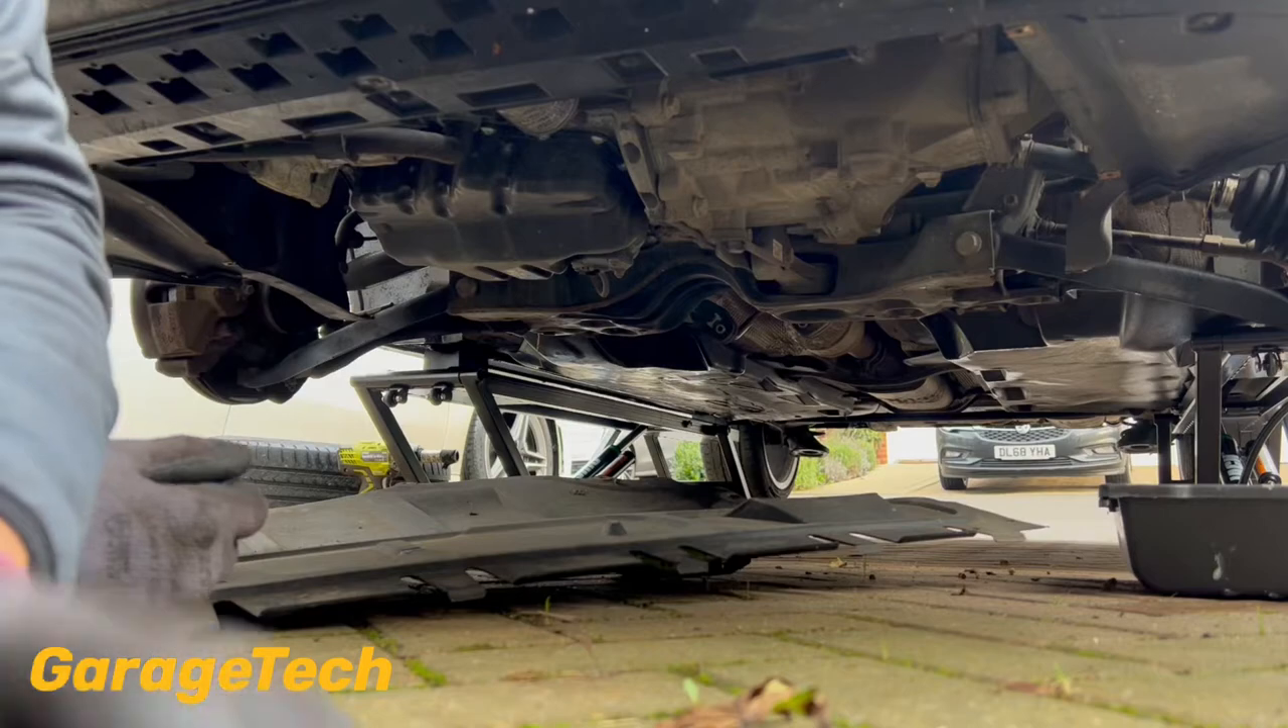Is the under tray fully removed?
Yes.